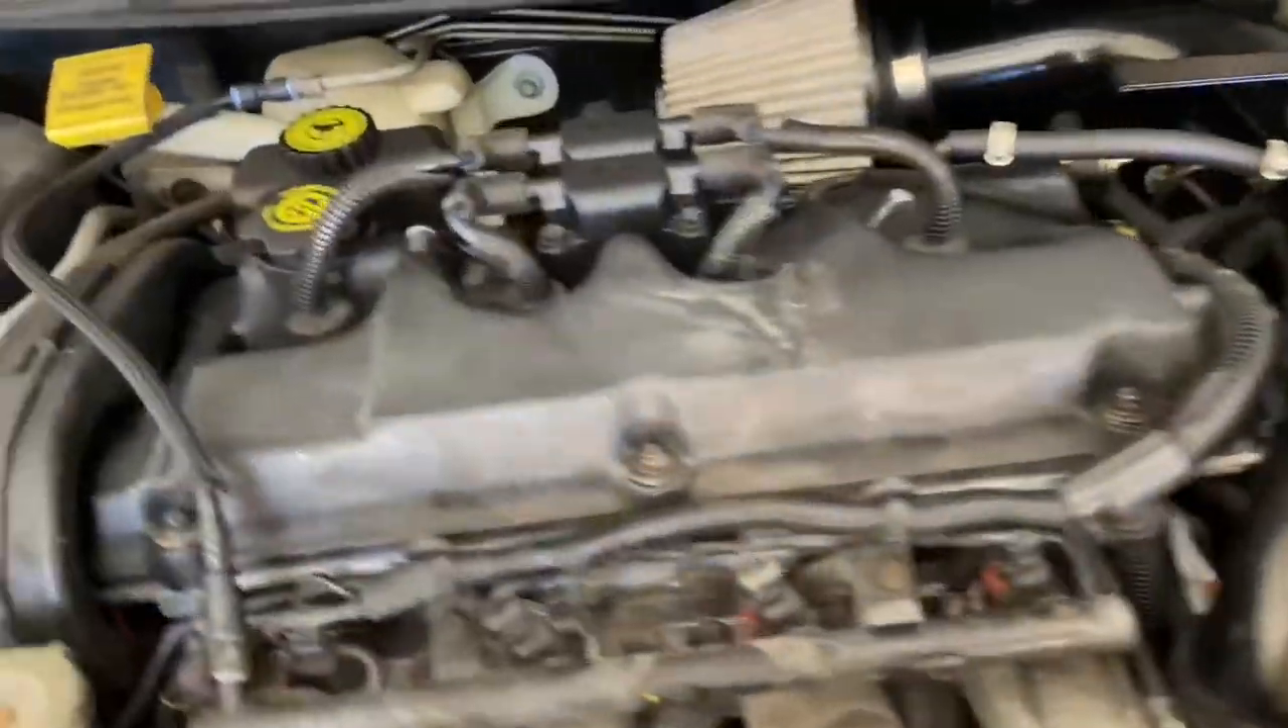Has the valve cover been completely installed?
Yes.